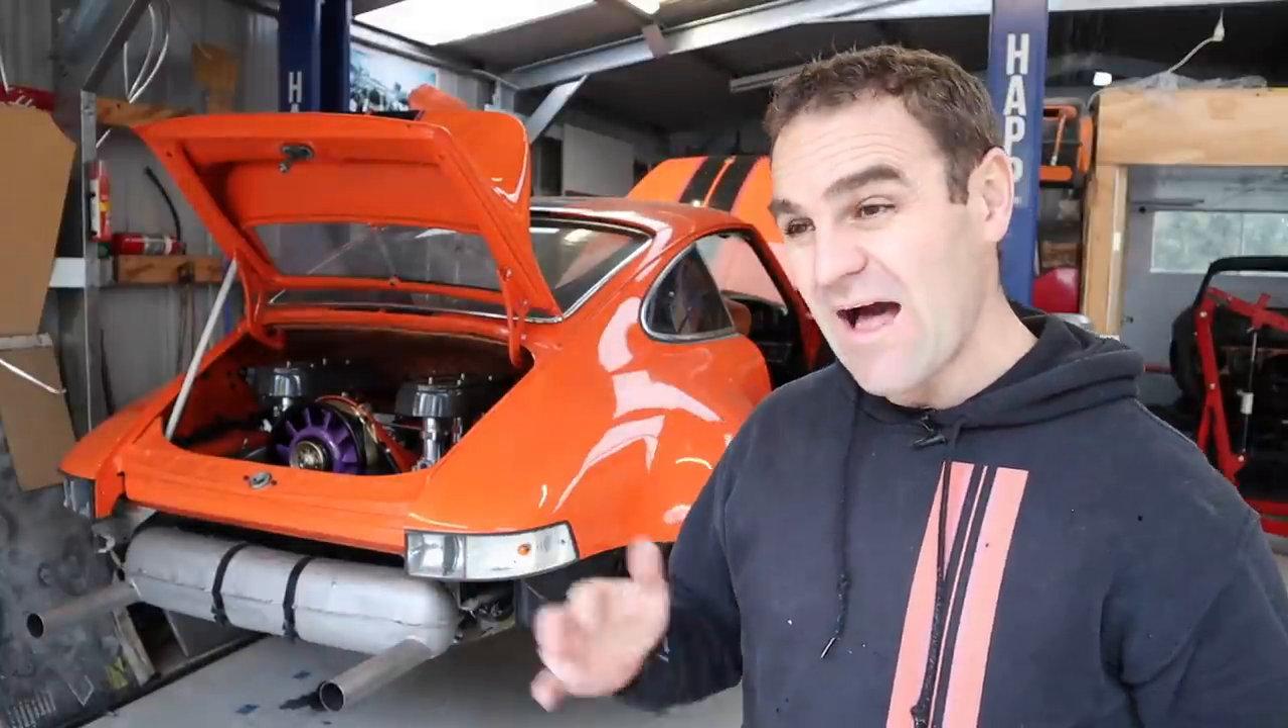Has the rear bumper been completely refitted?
No.